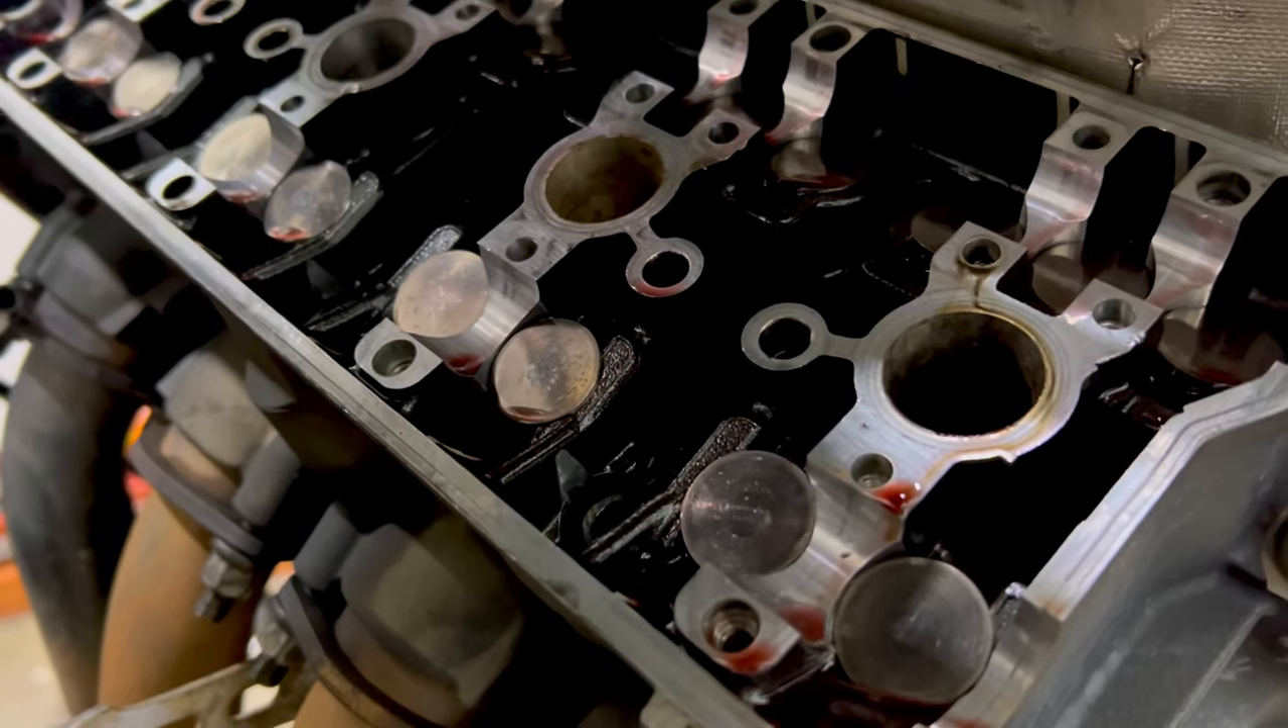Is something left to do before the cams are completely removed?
No.